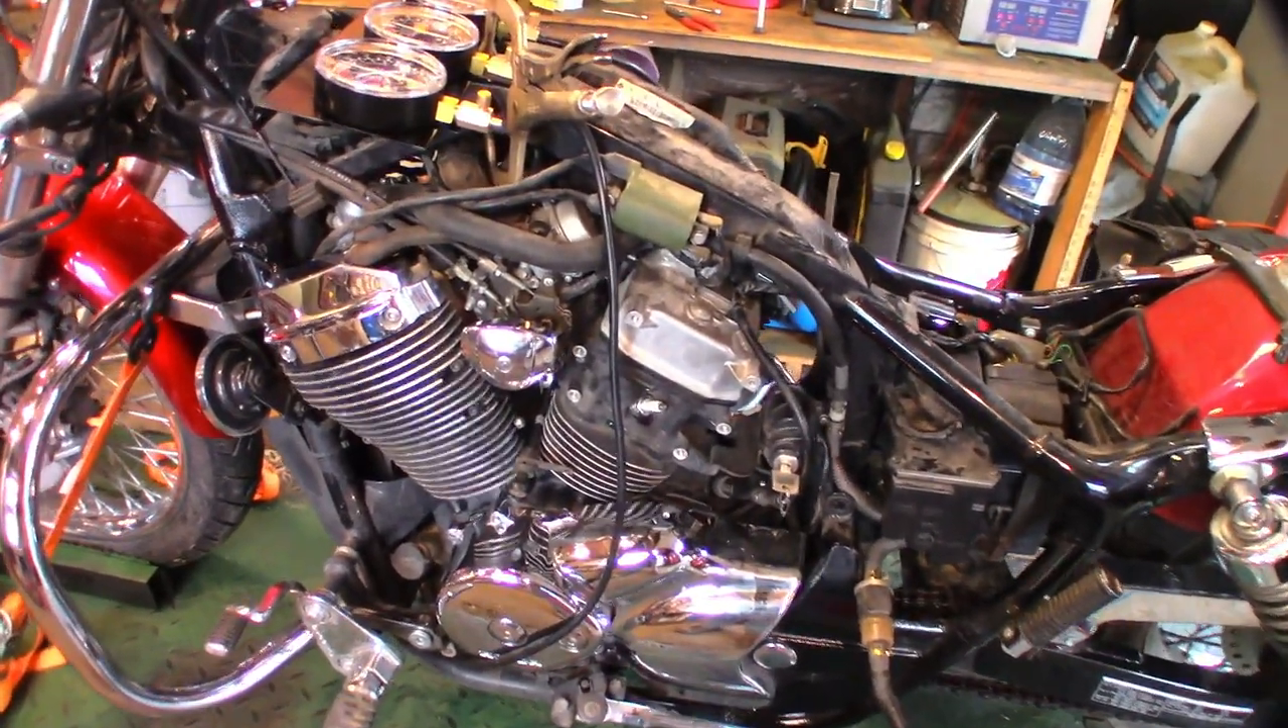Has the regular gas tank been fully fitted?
No.